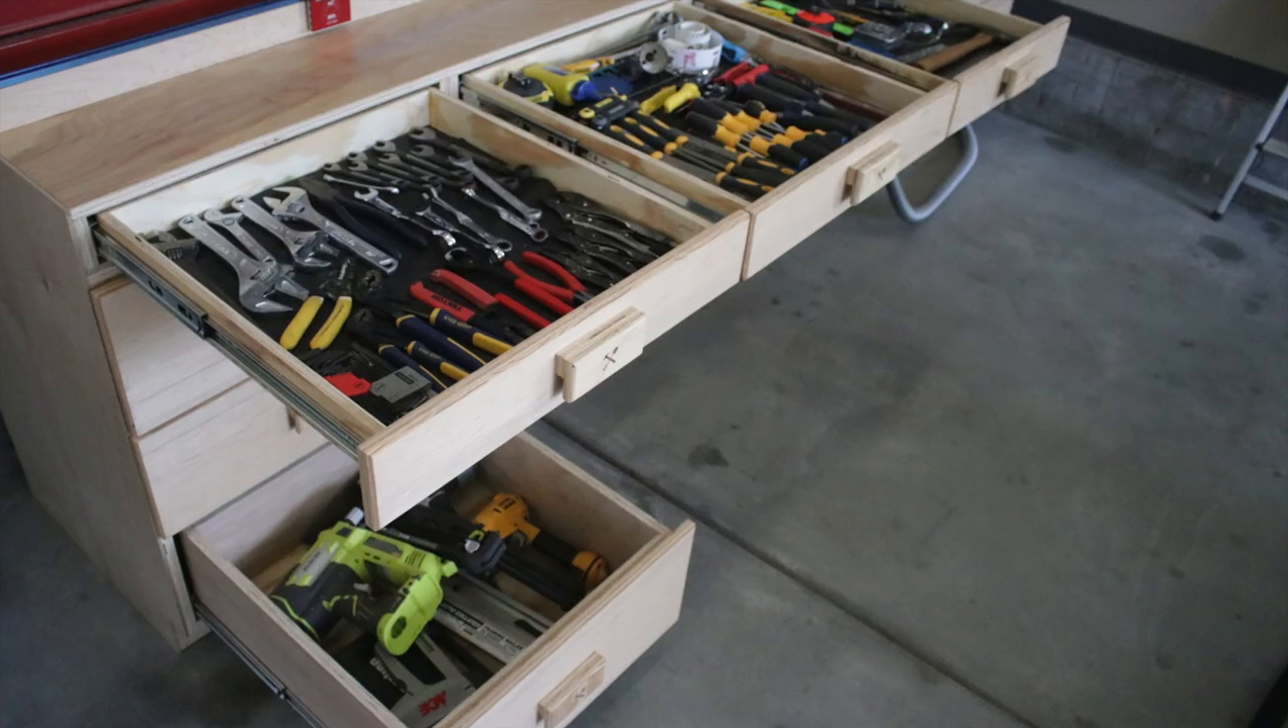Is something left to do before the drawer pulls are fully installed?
No.